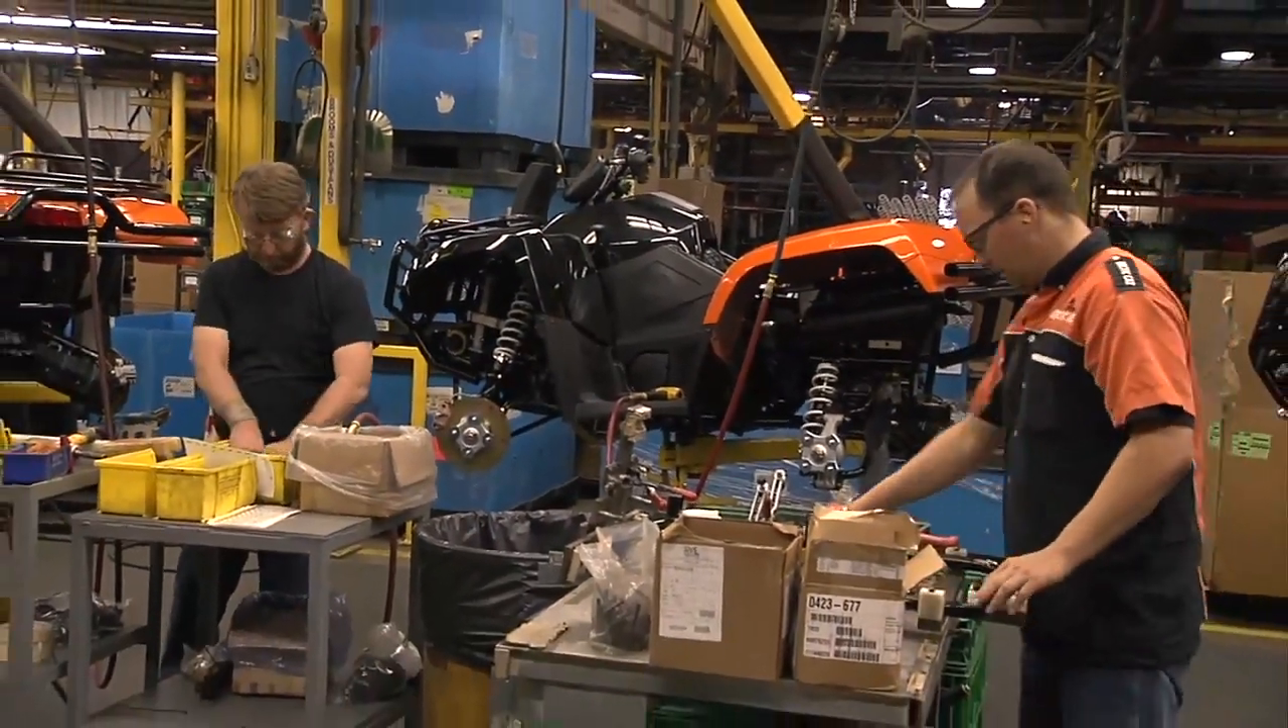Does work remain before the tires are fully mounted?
Yes.